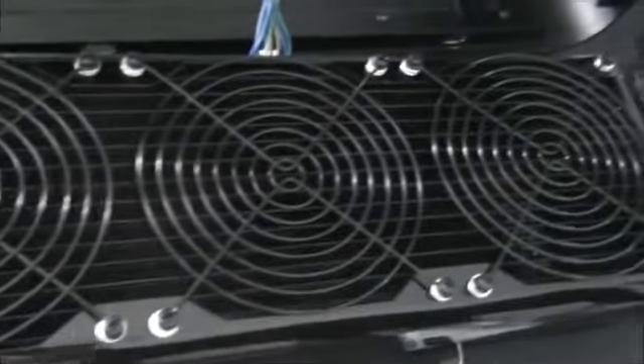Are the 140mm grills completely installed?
Yes.